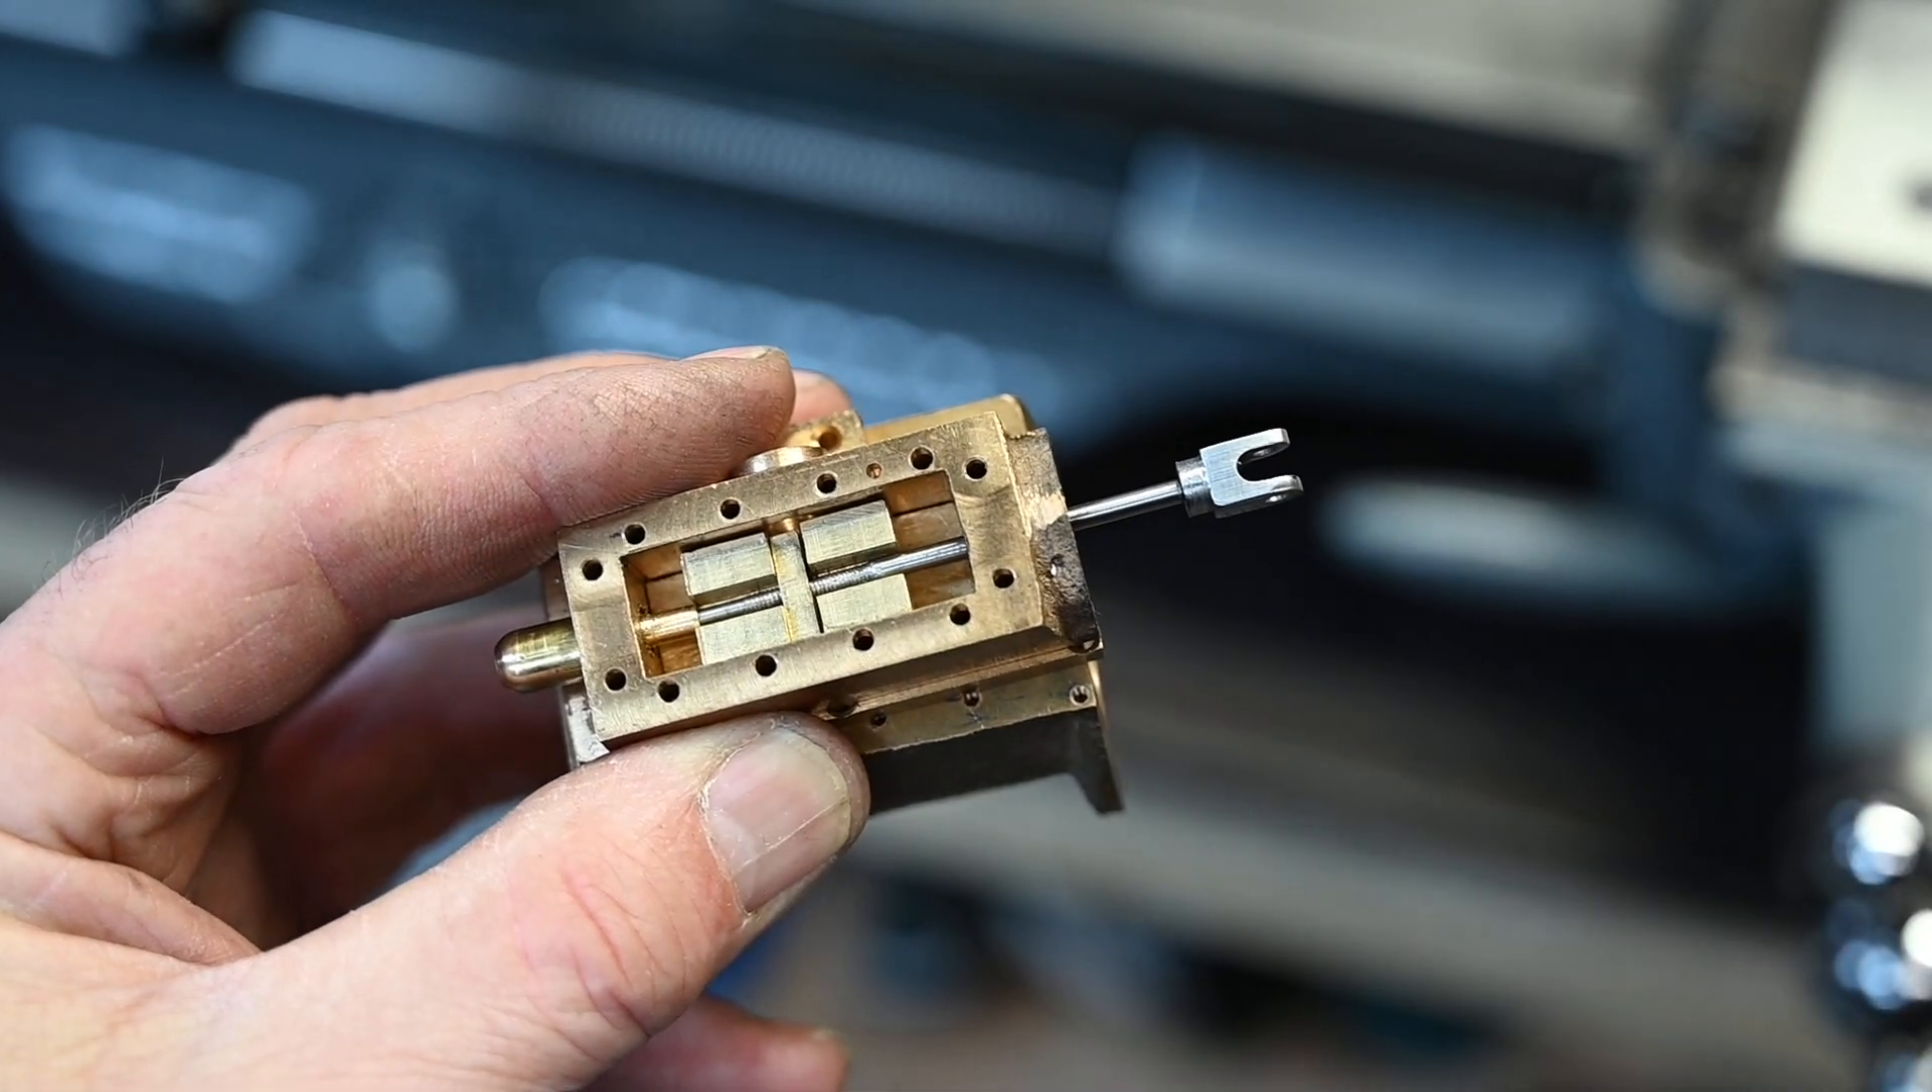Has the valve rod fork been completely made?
Yes.